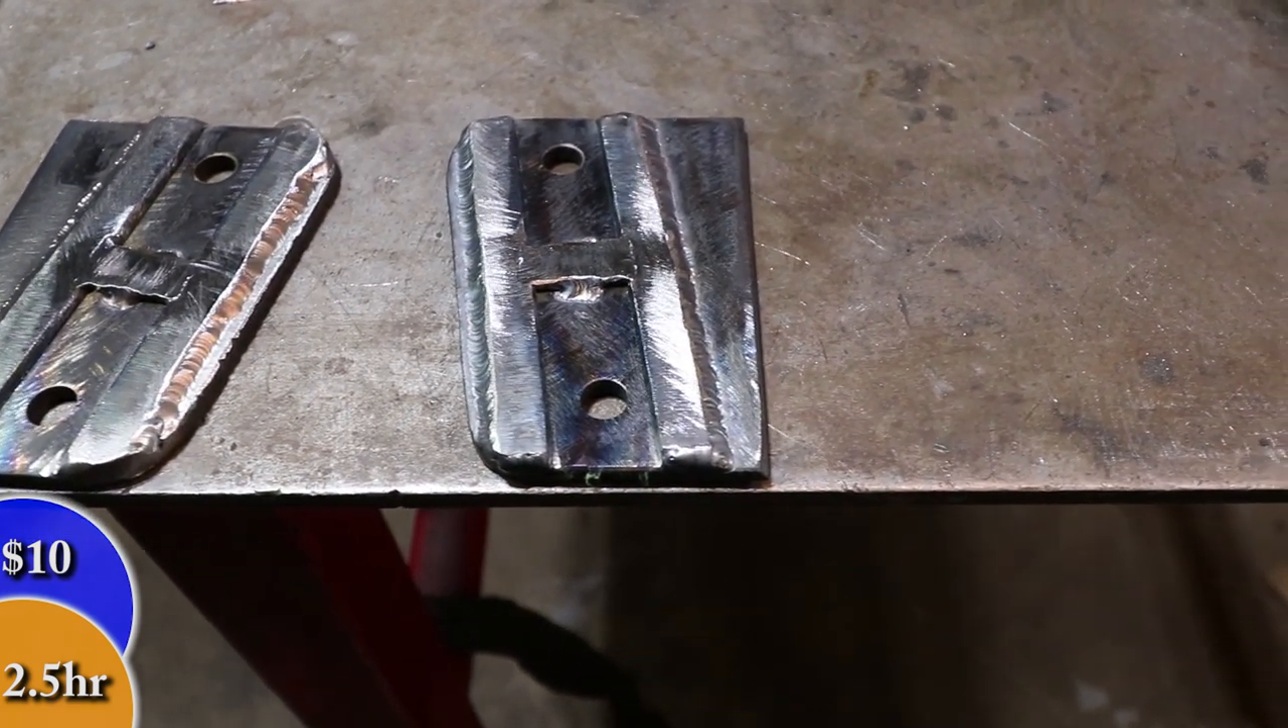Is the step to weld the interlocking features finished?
Yes.